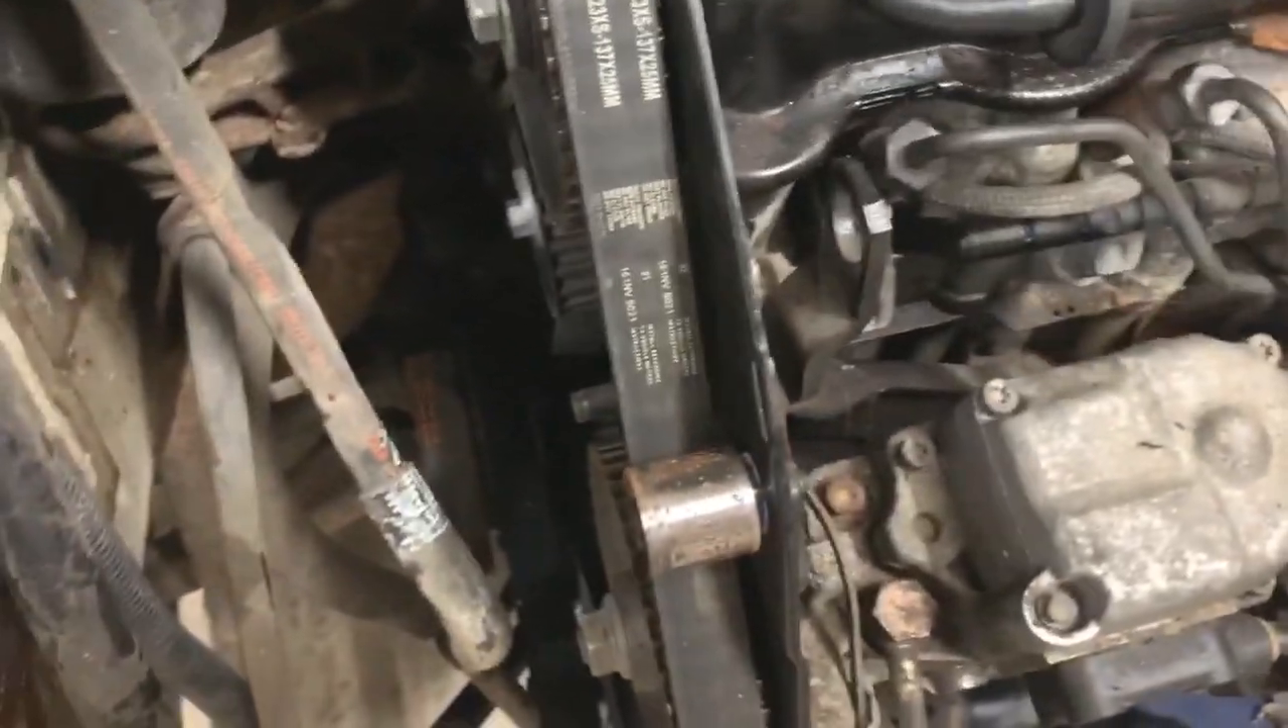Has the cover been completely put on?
No.